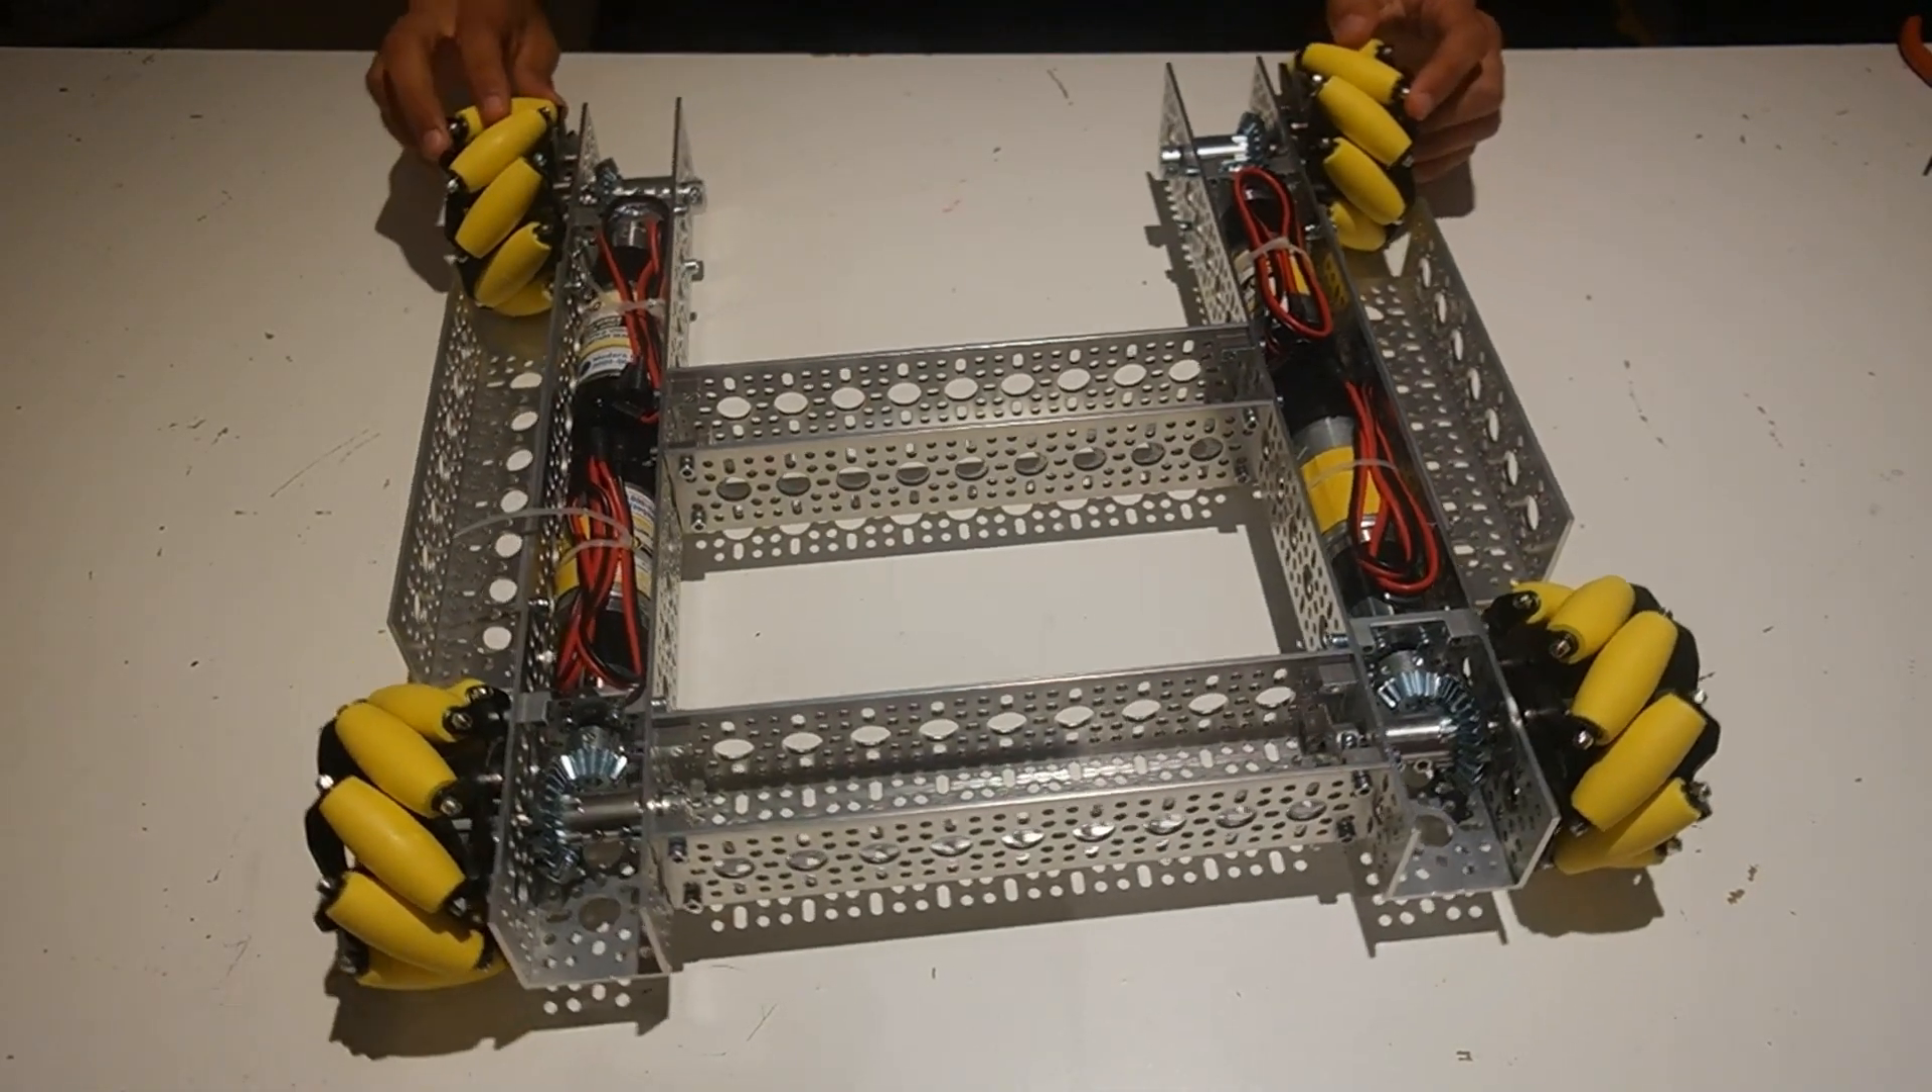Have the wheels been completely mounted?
Yes.